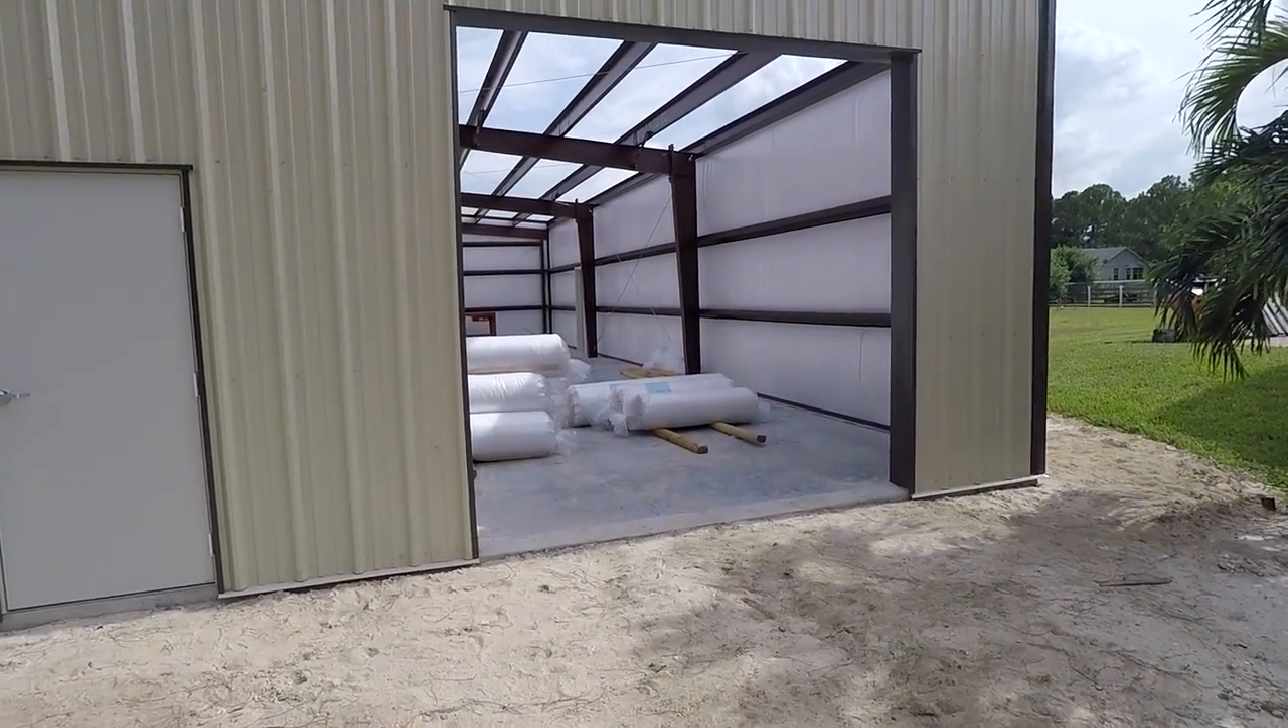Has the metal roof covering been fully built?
No.